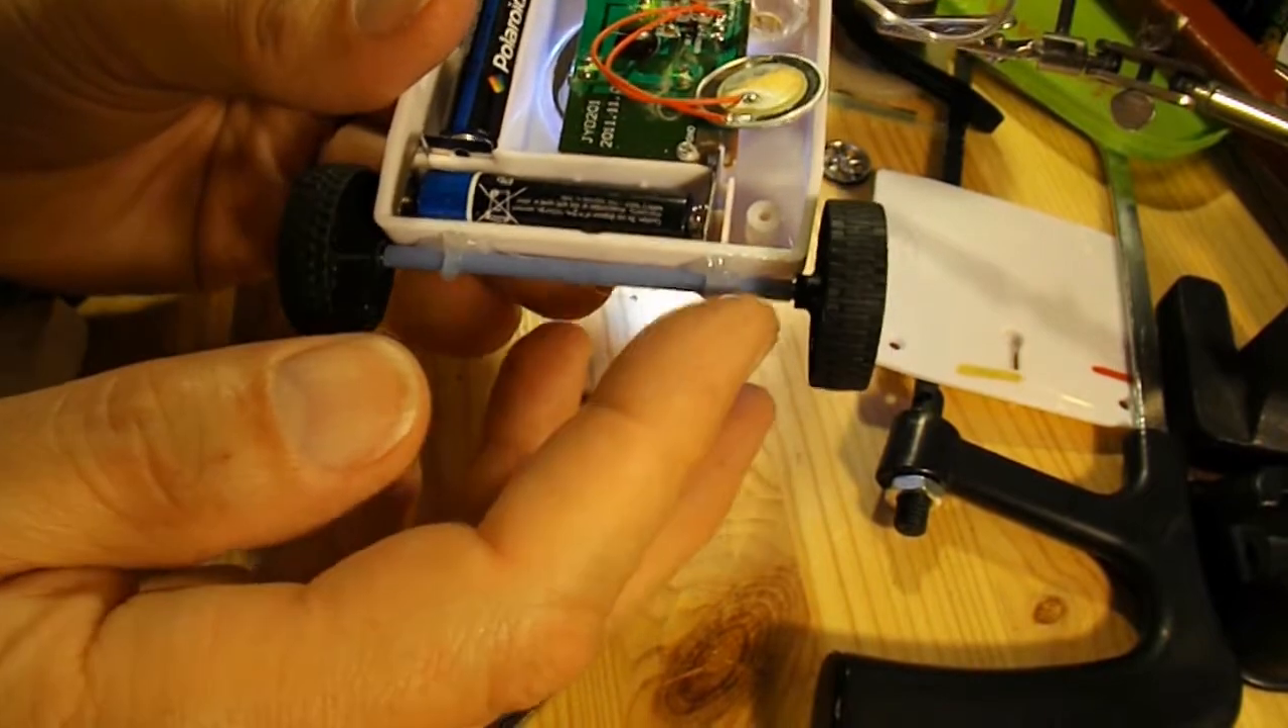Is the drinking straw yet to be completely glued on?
No.